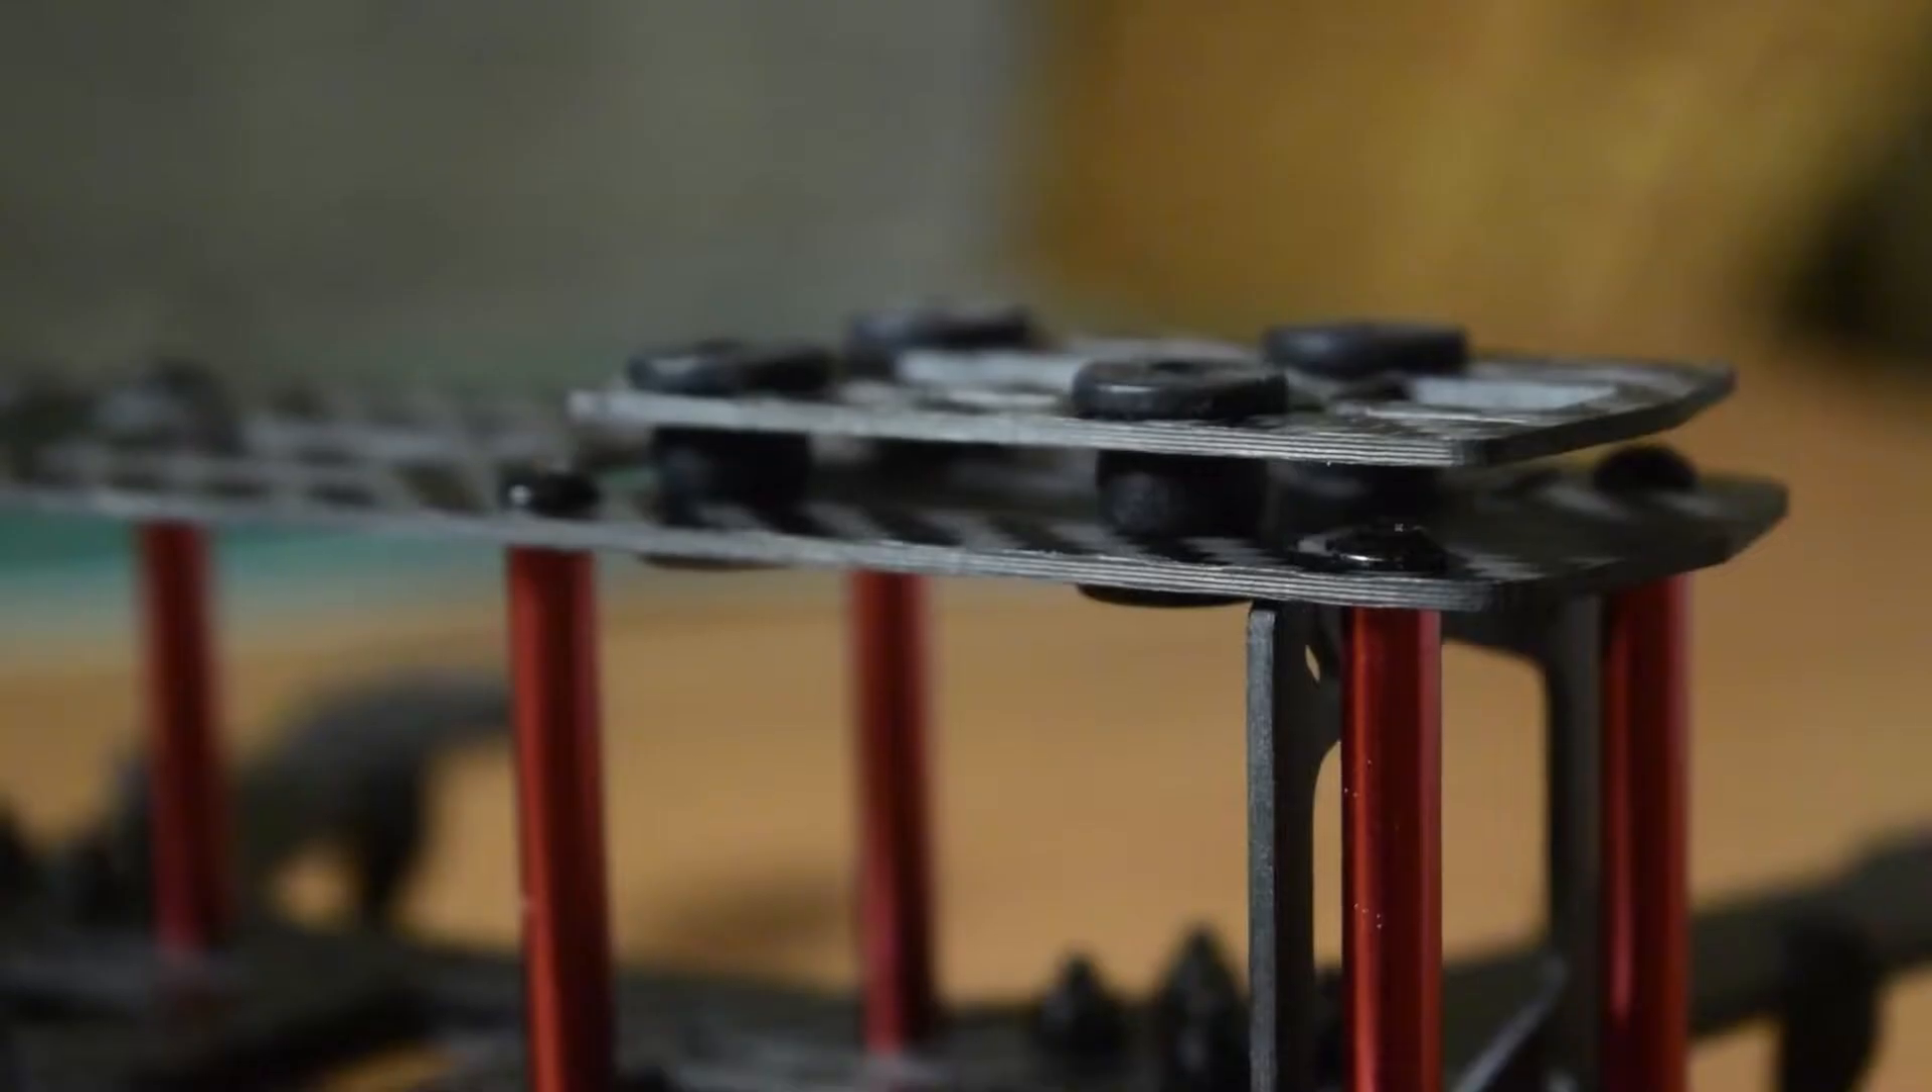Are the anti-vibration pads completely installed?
Yes.